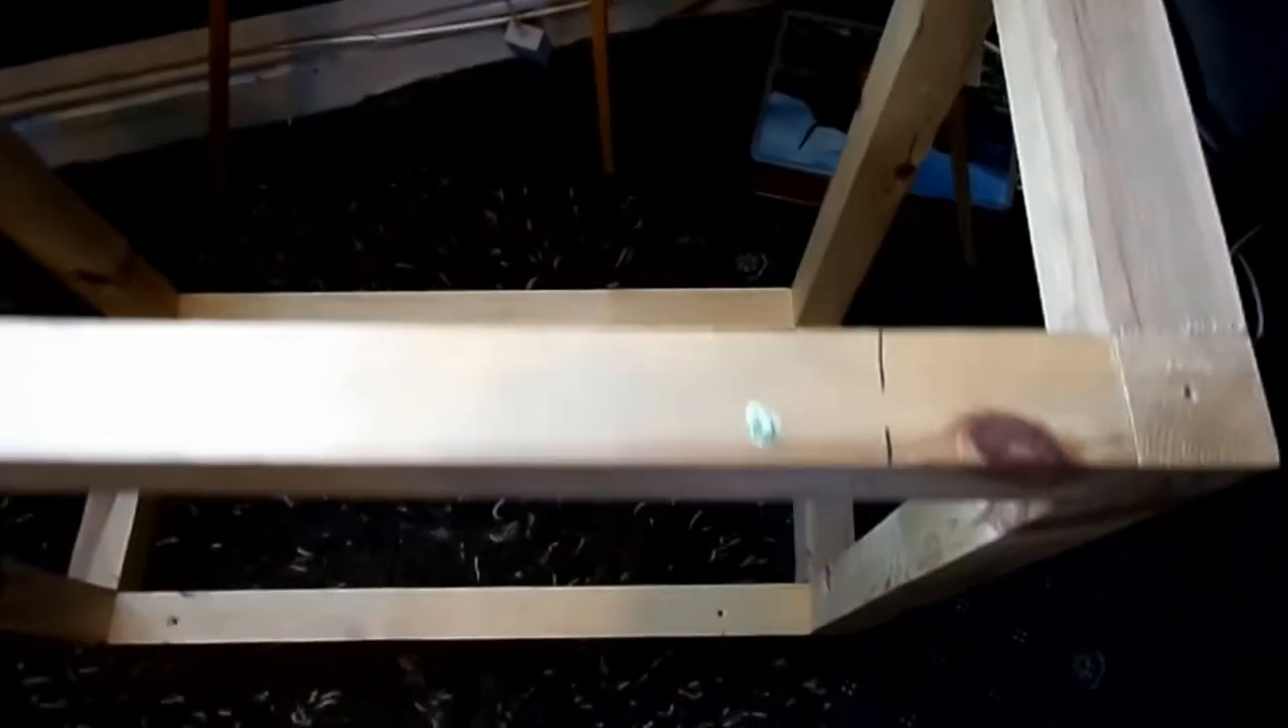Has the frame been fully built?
Yes.